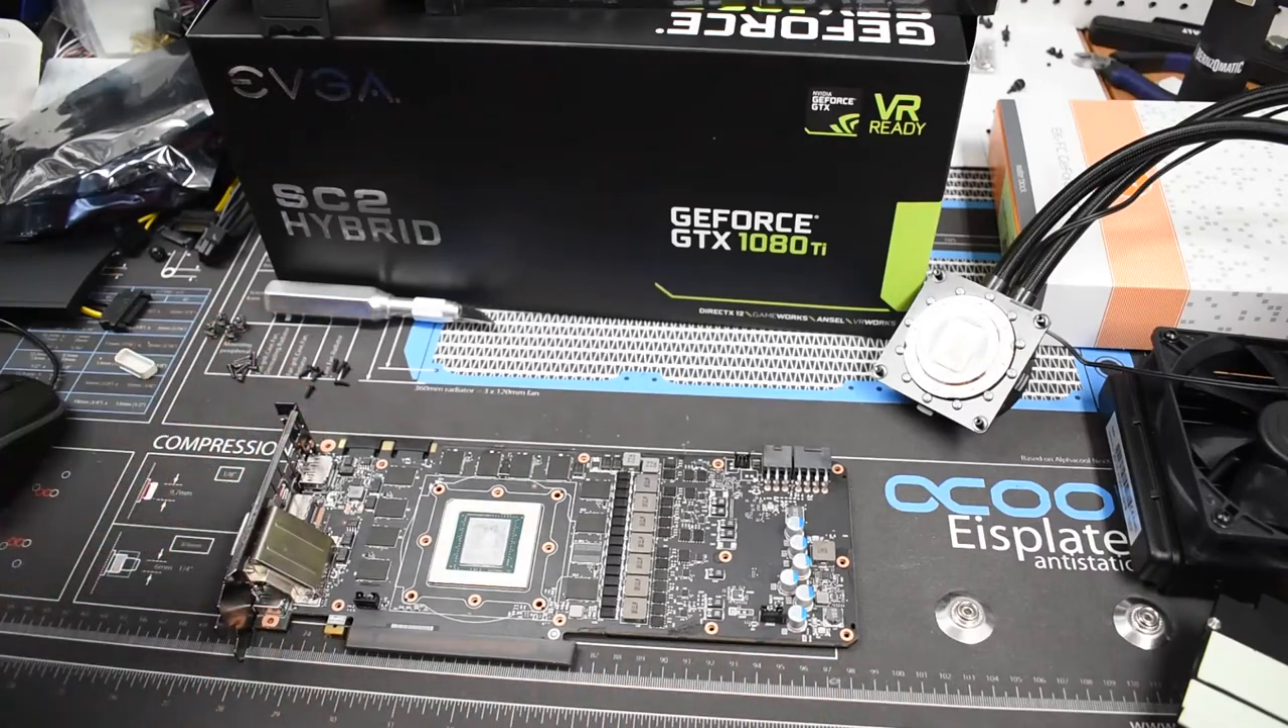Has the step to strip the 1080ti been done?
Yes.